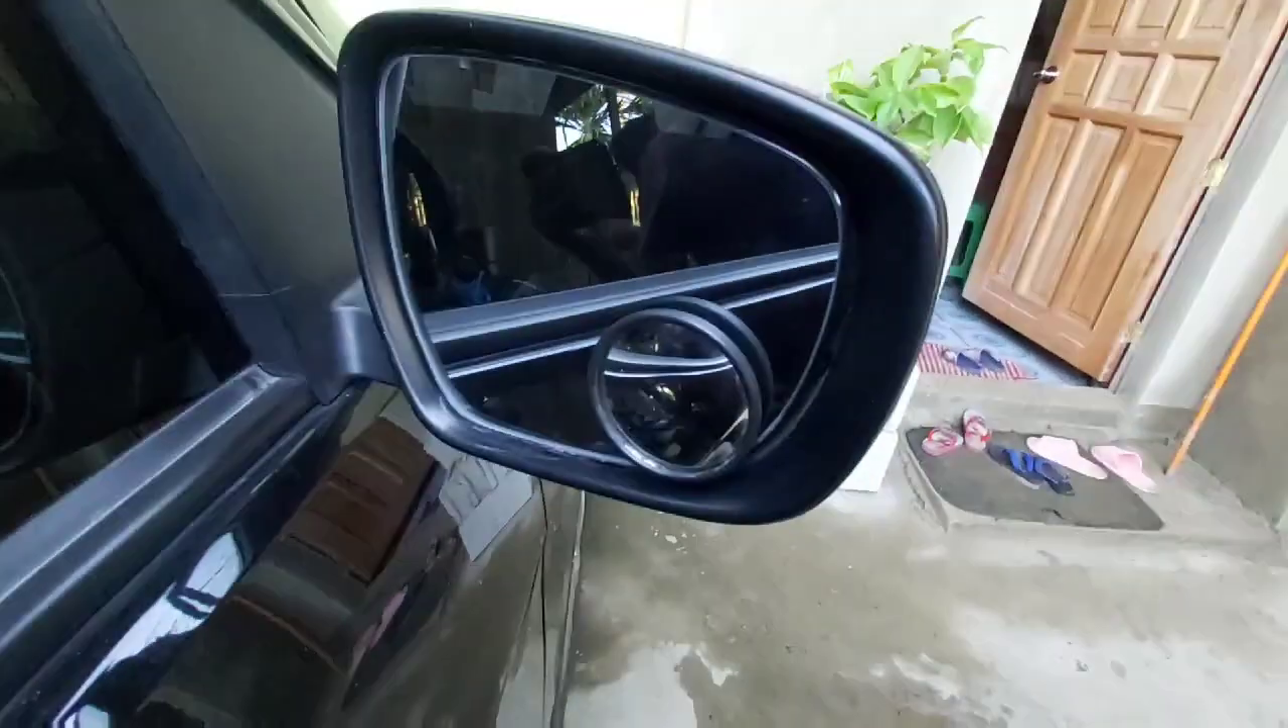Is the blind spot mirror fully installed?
Yes.